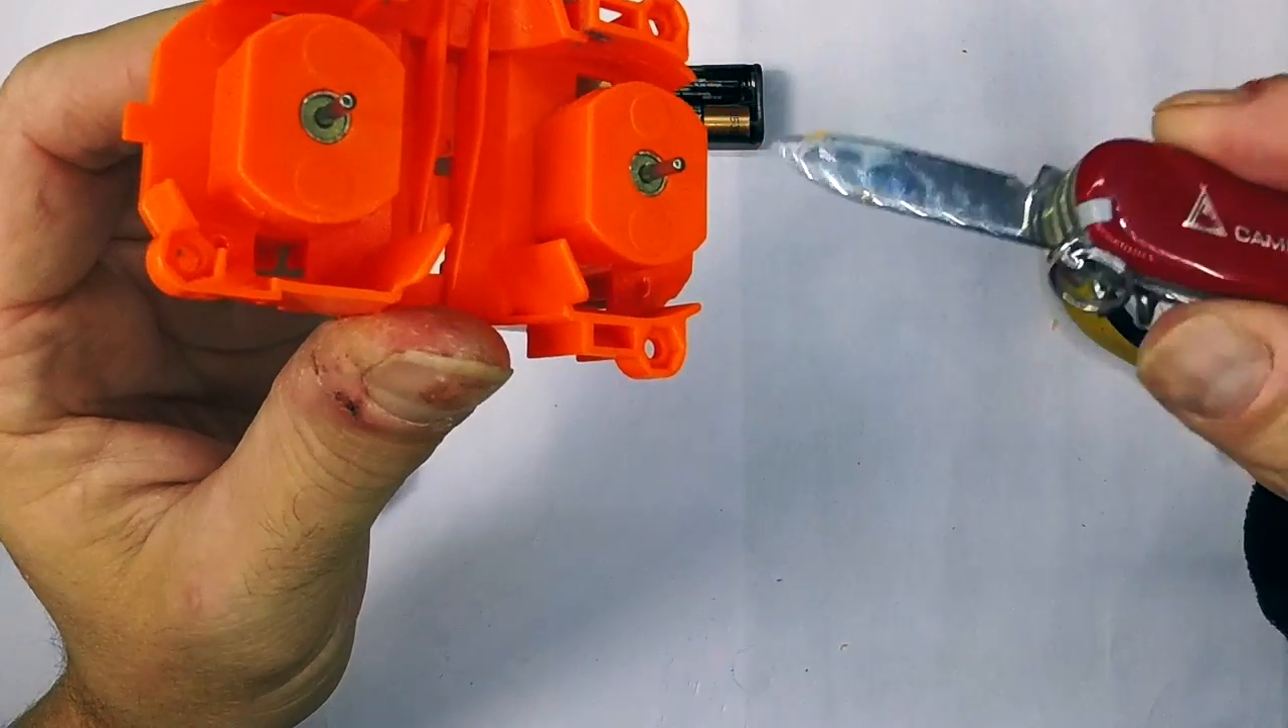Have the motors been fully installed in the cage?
Yes.